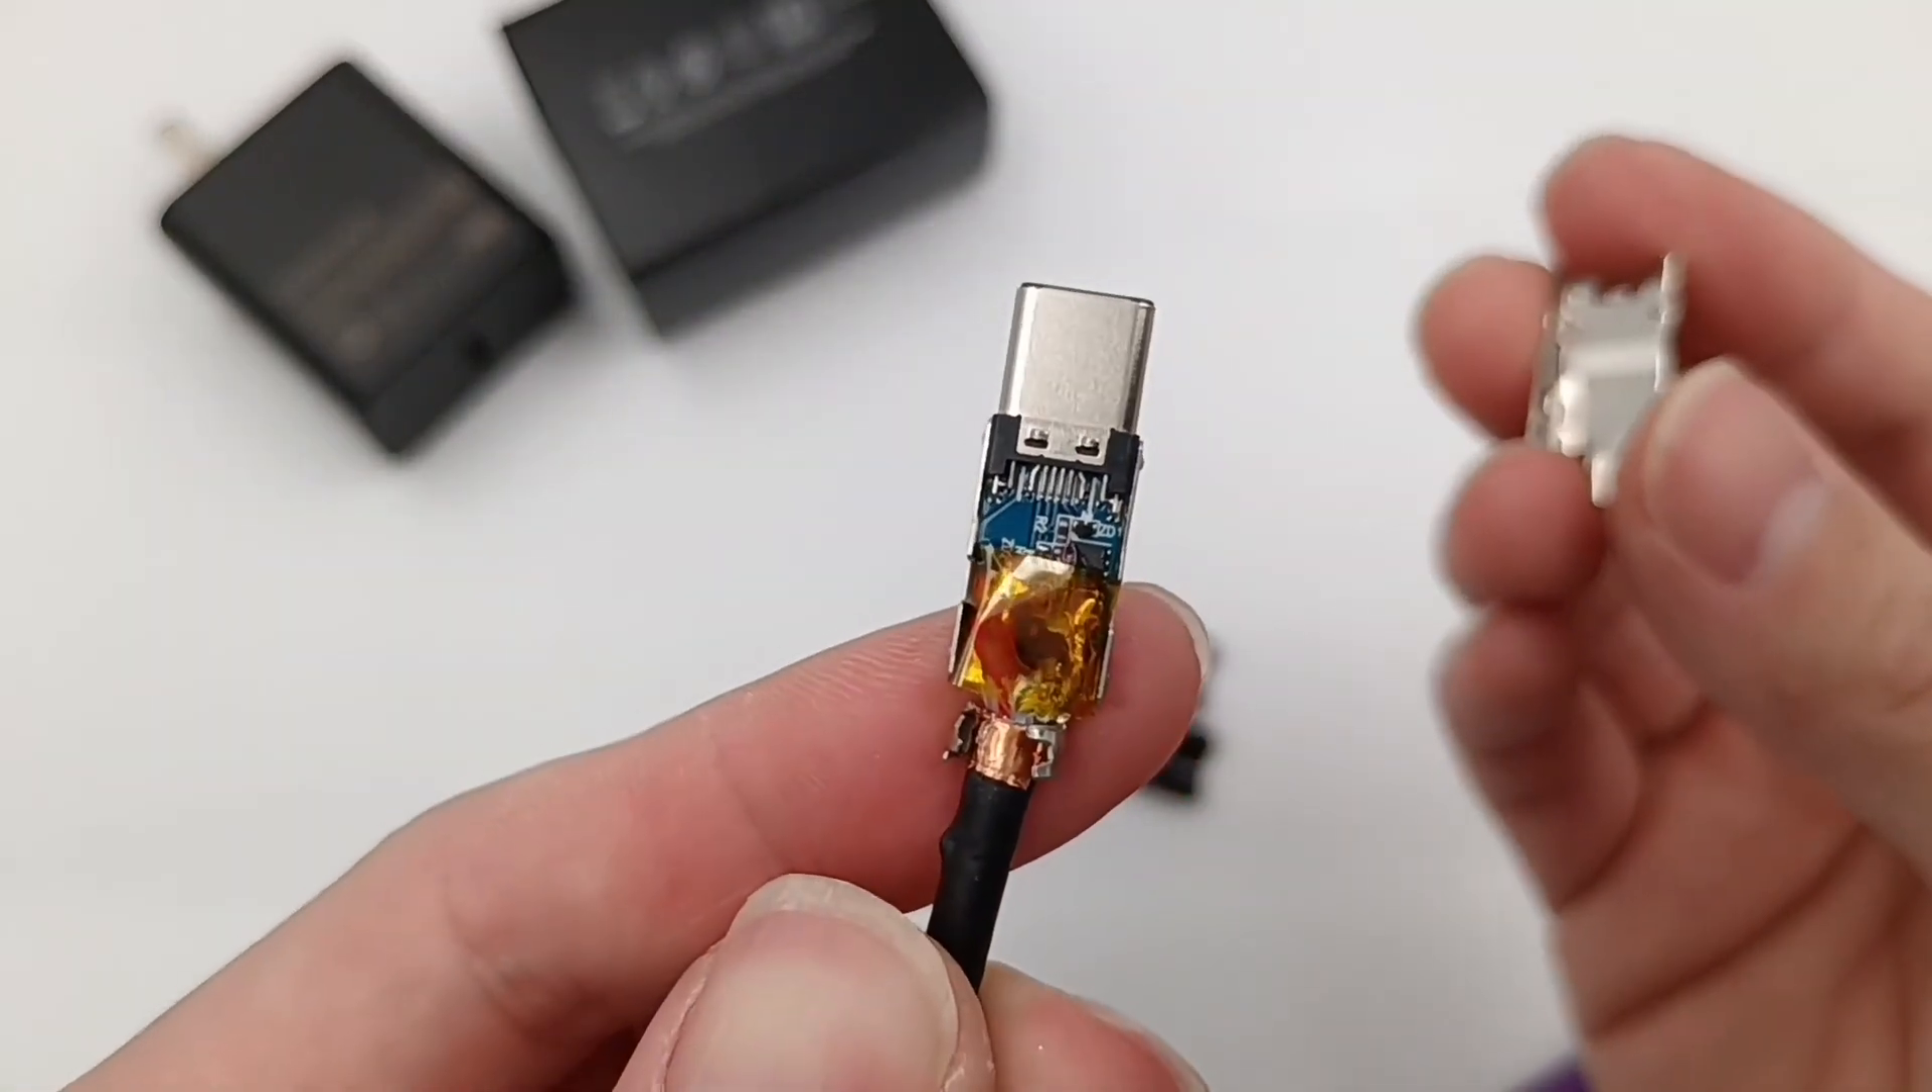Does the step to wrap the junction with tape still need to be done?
No.